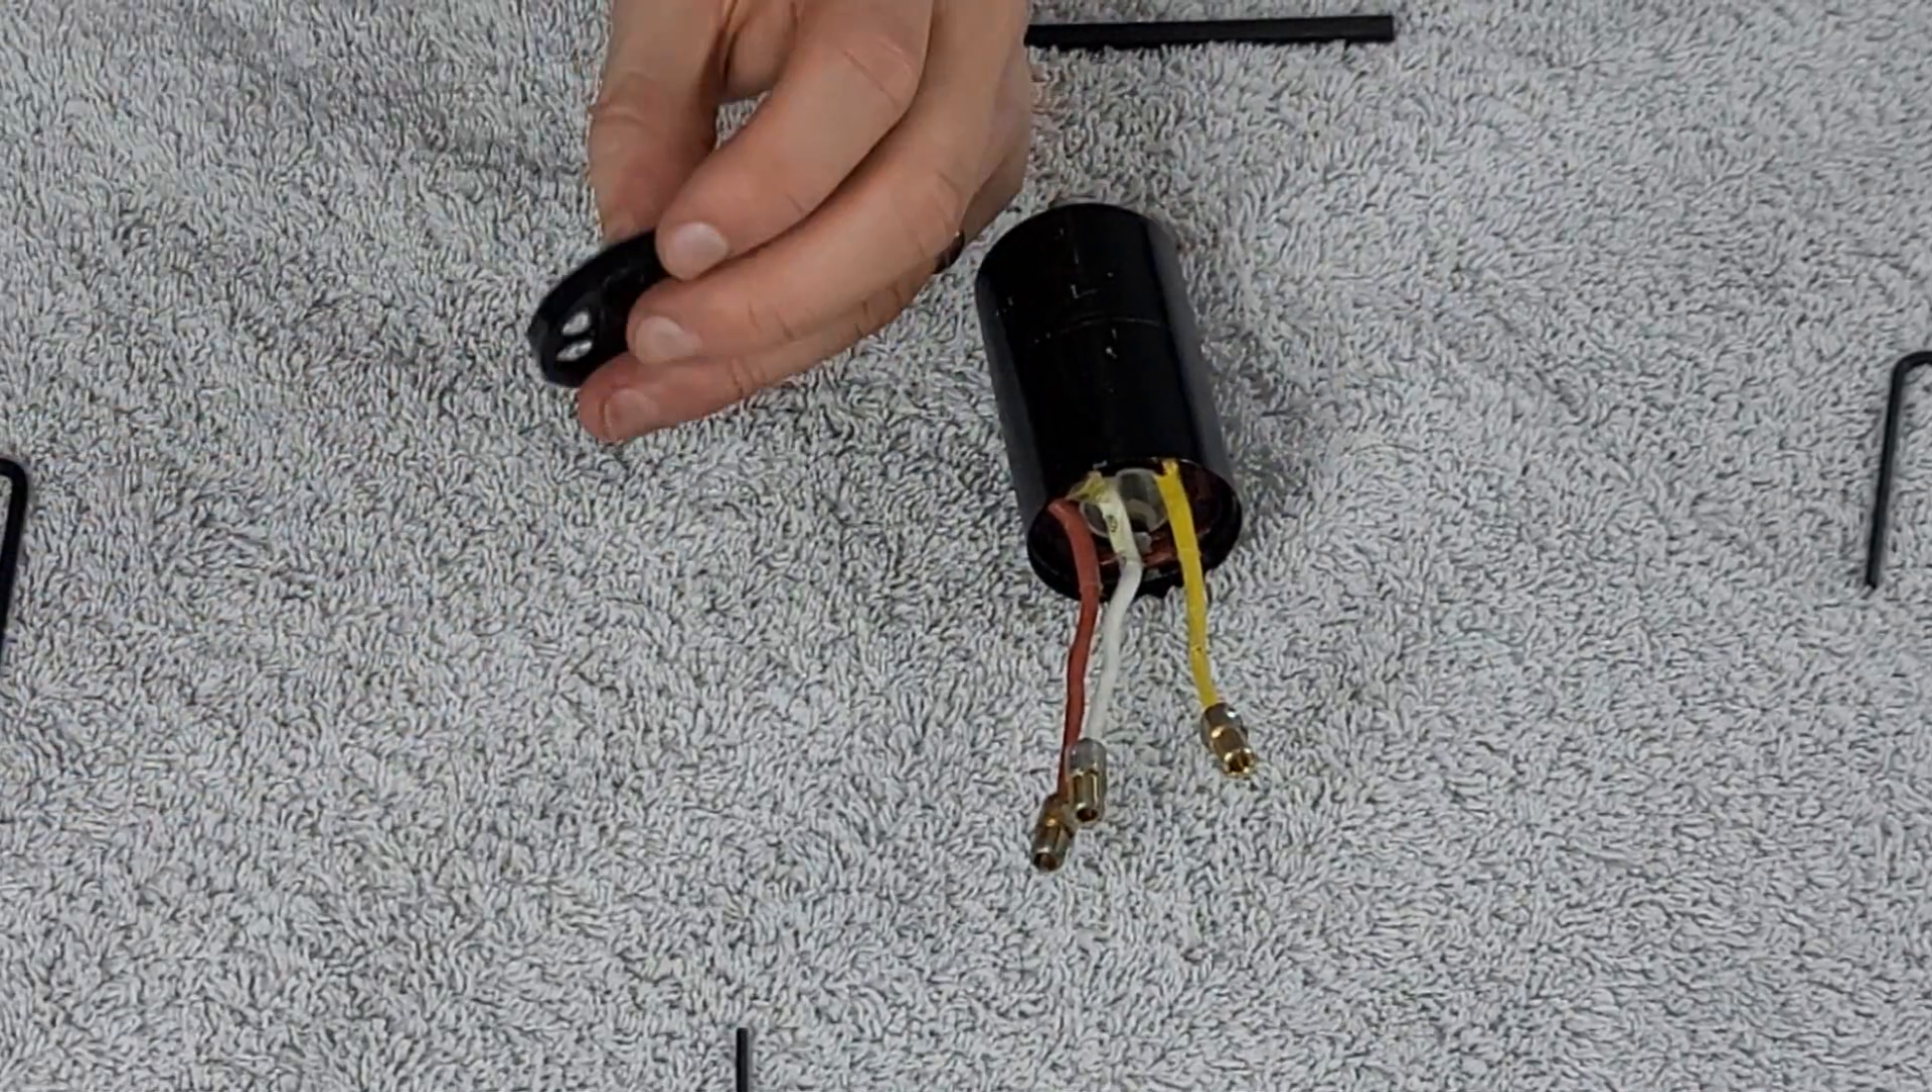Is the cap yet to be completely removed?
No.